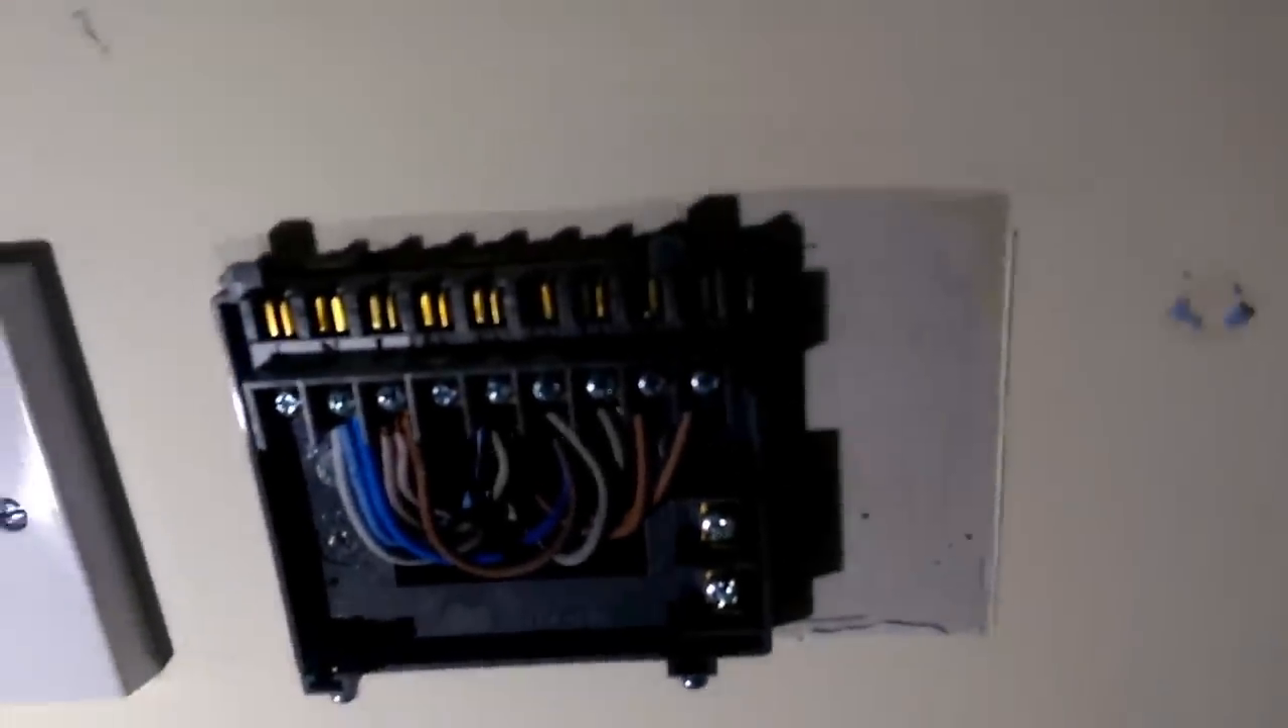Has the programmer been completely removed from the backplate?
Yes.